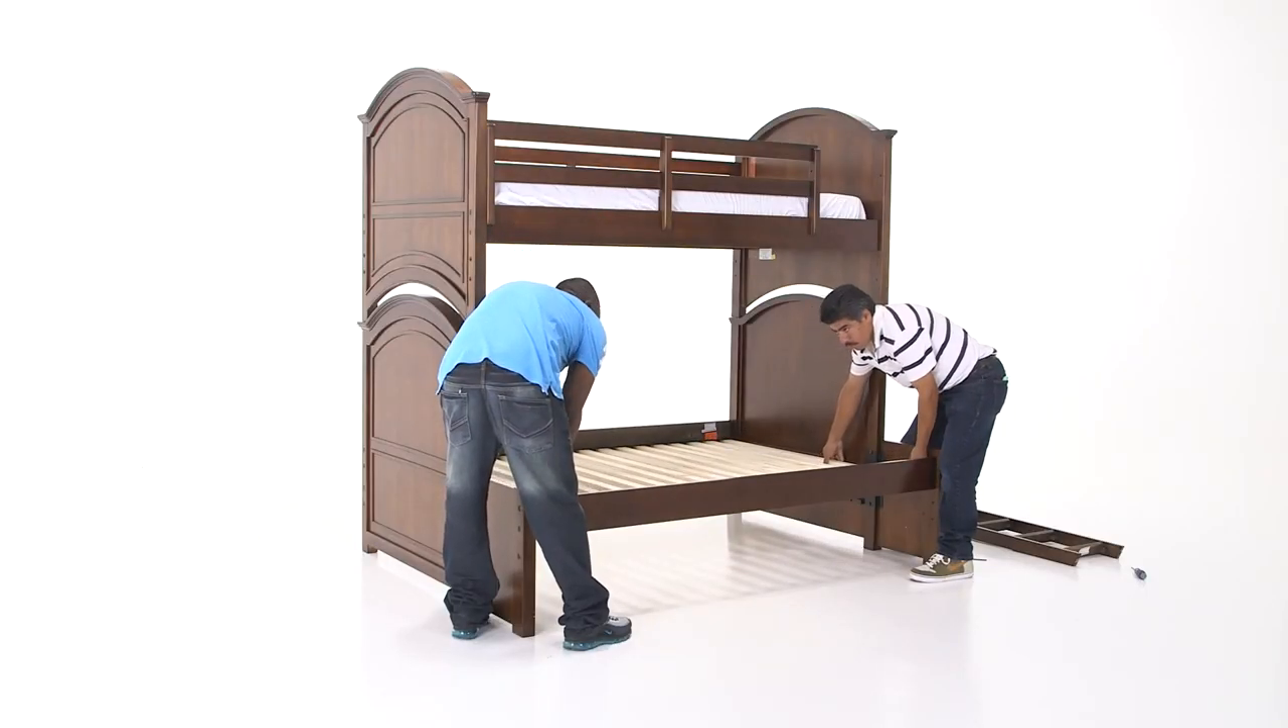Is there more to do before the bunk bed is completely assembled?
Yes.